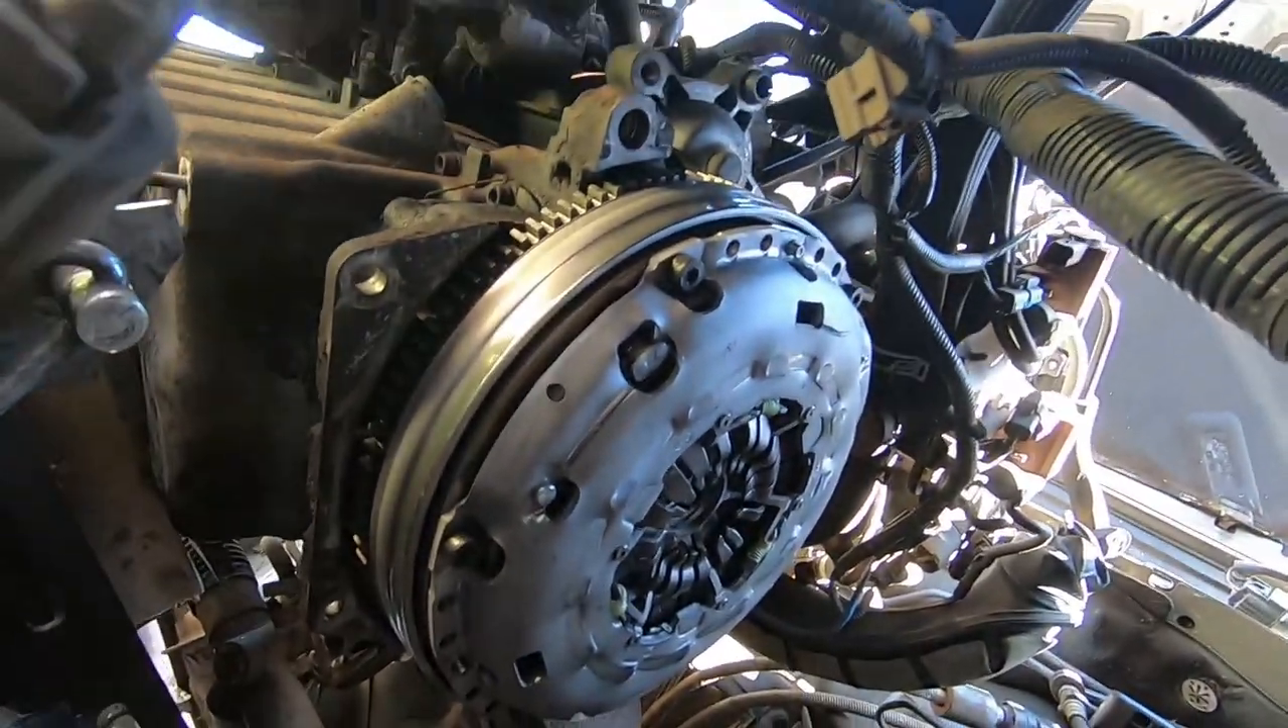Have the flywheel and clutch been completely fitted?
Yes.